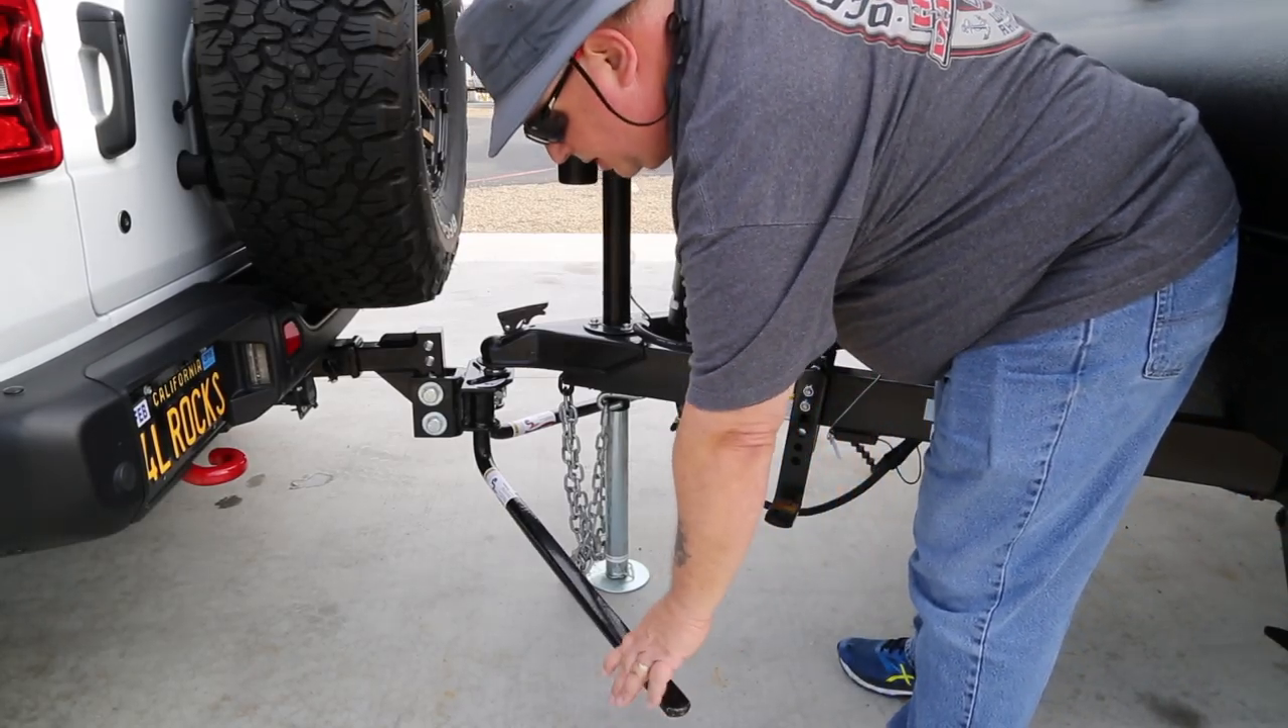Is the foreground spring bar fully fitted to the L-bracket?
No.